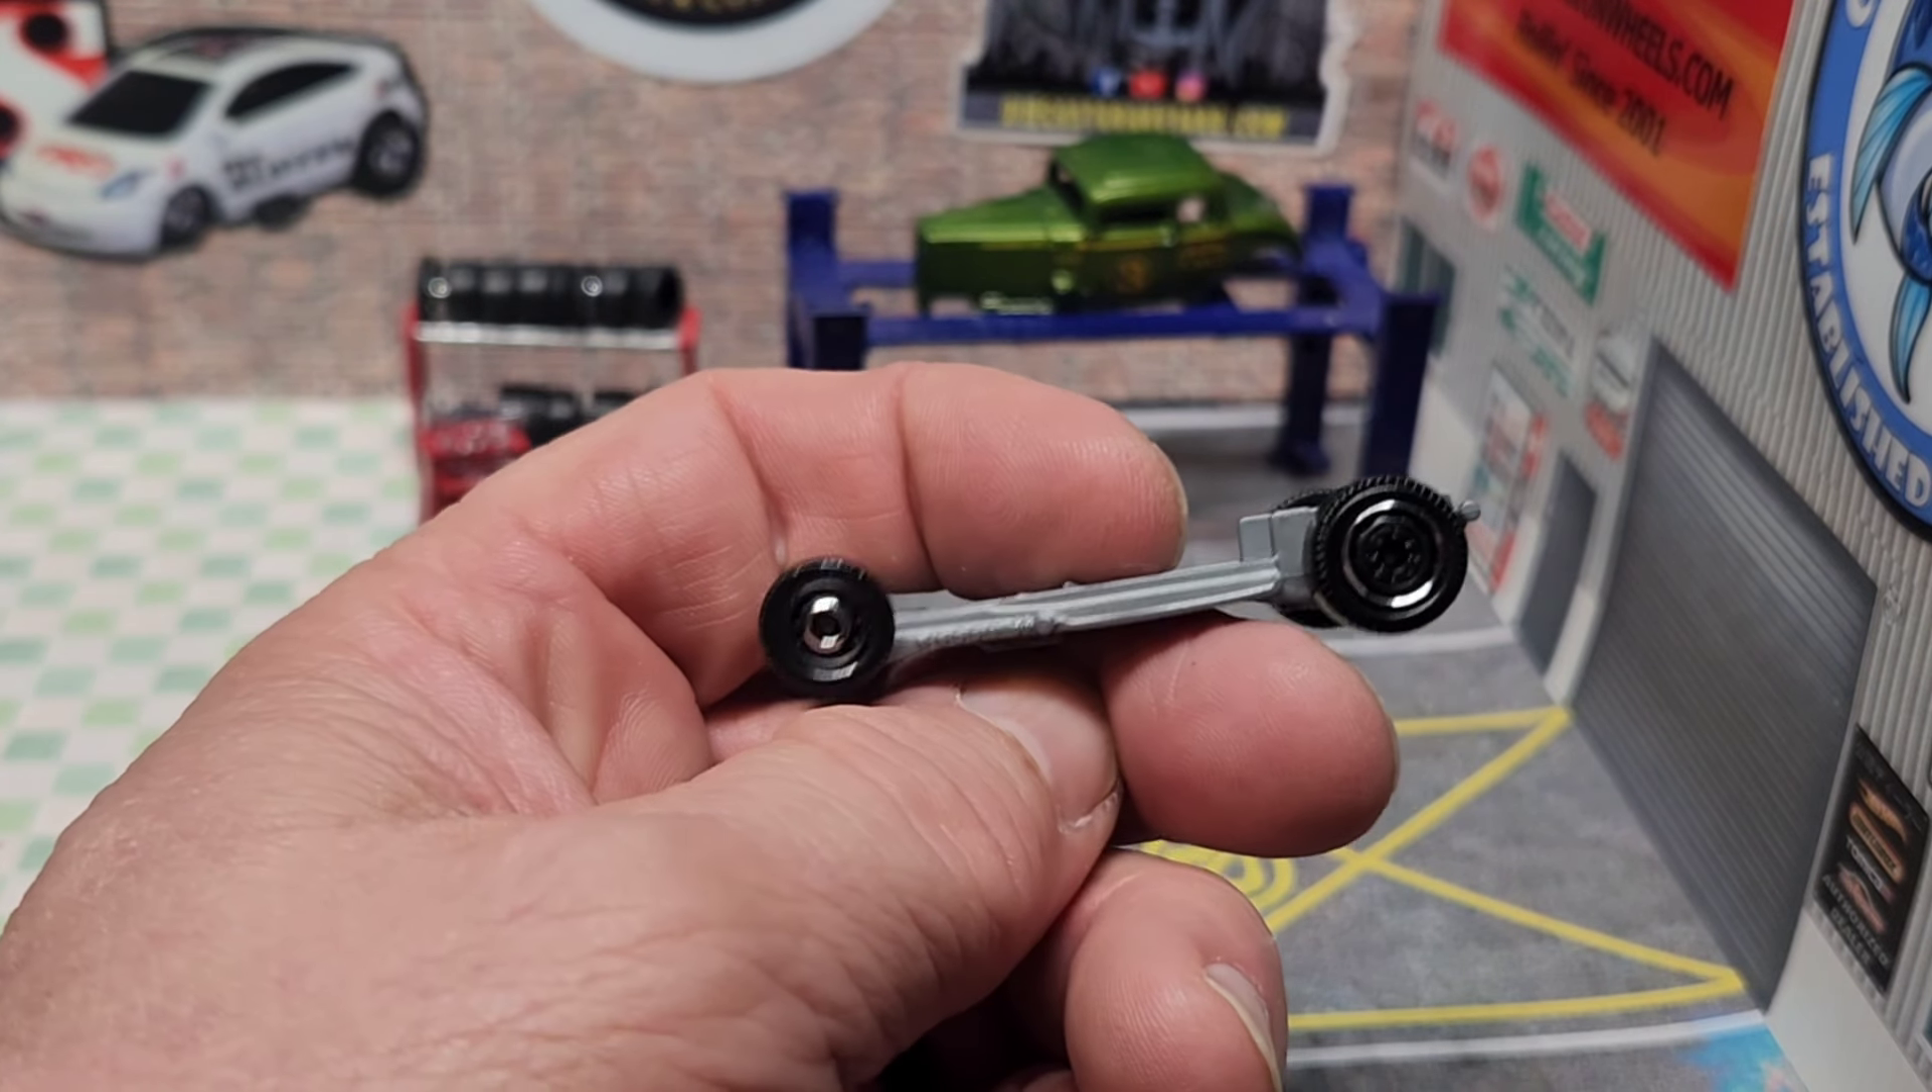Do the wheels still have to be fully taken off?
Yes.